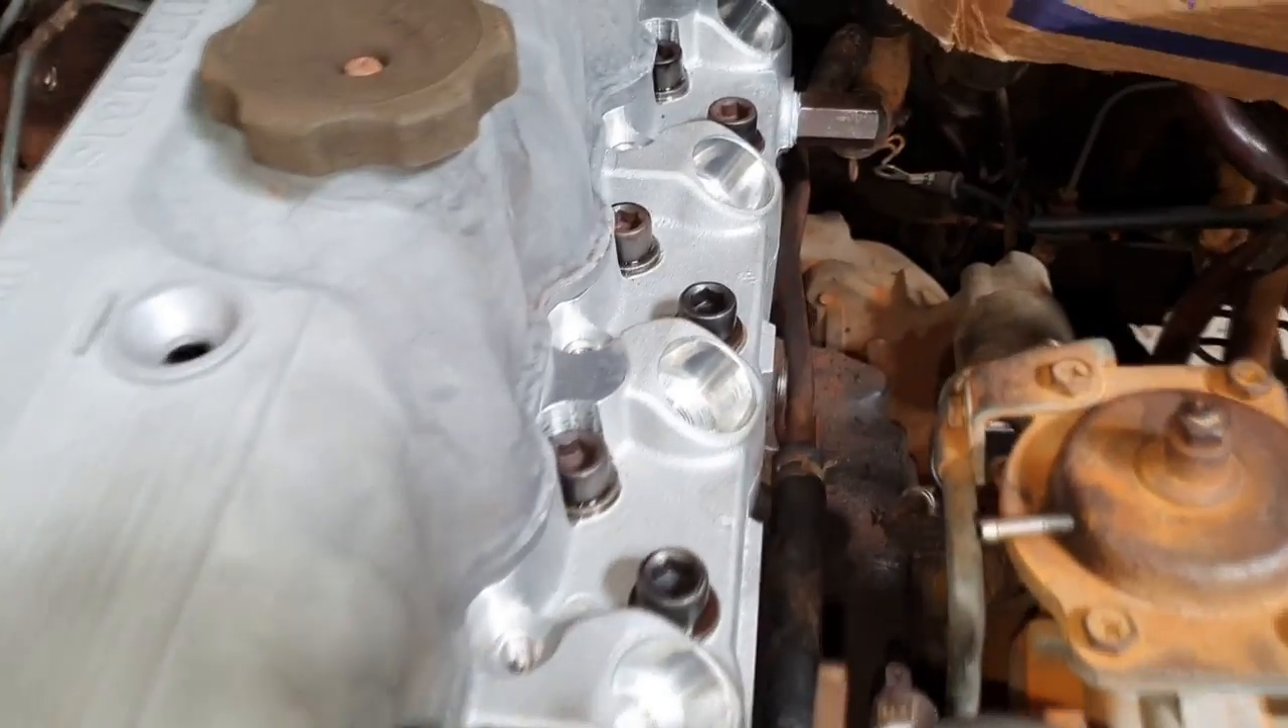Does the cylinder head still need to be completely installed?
No.